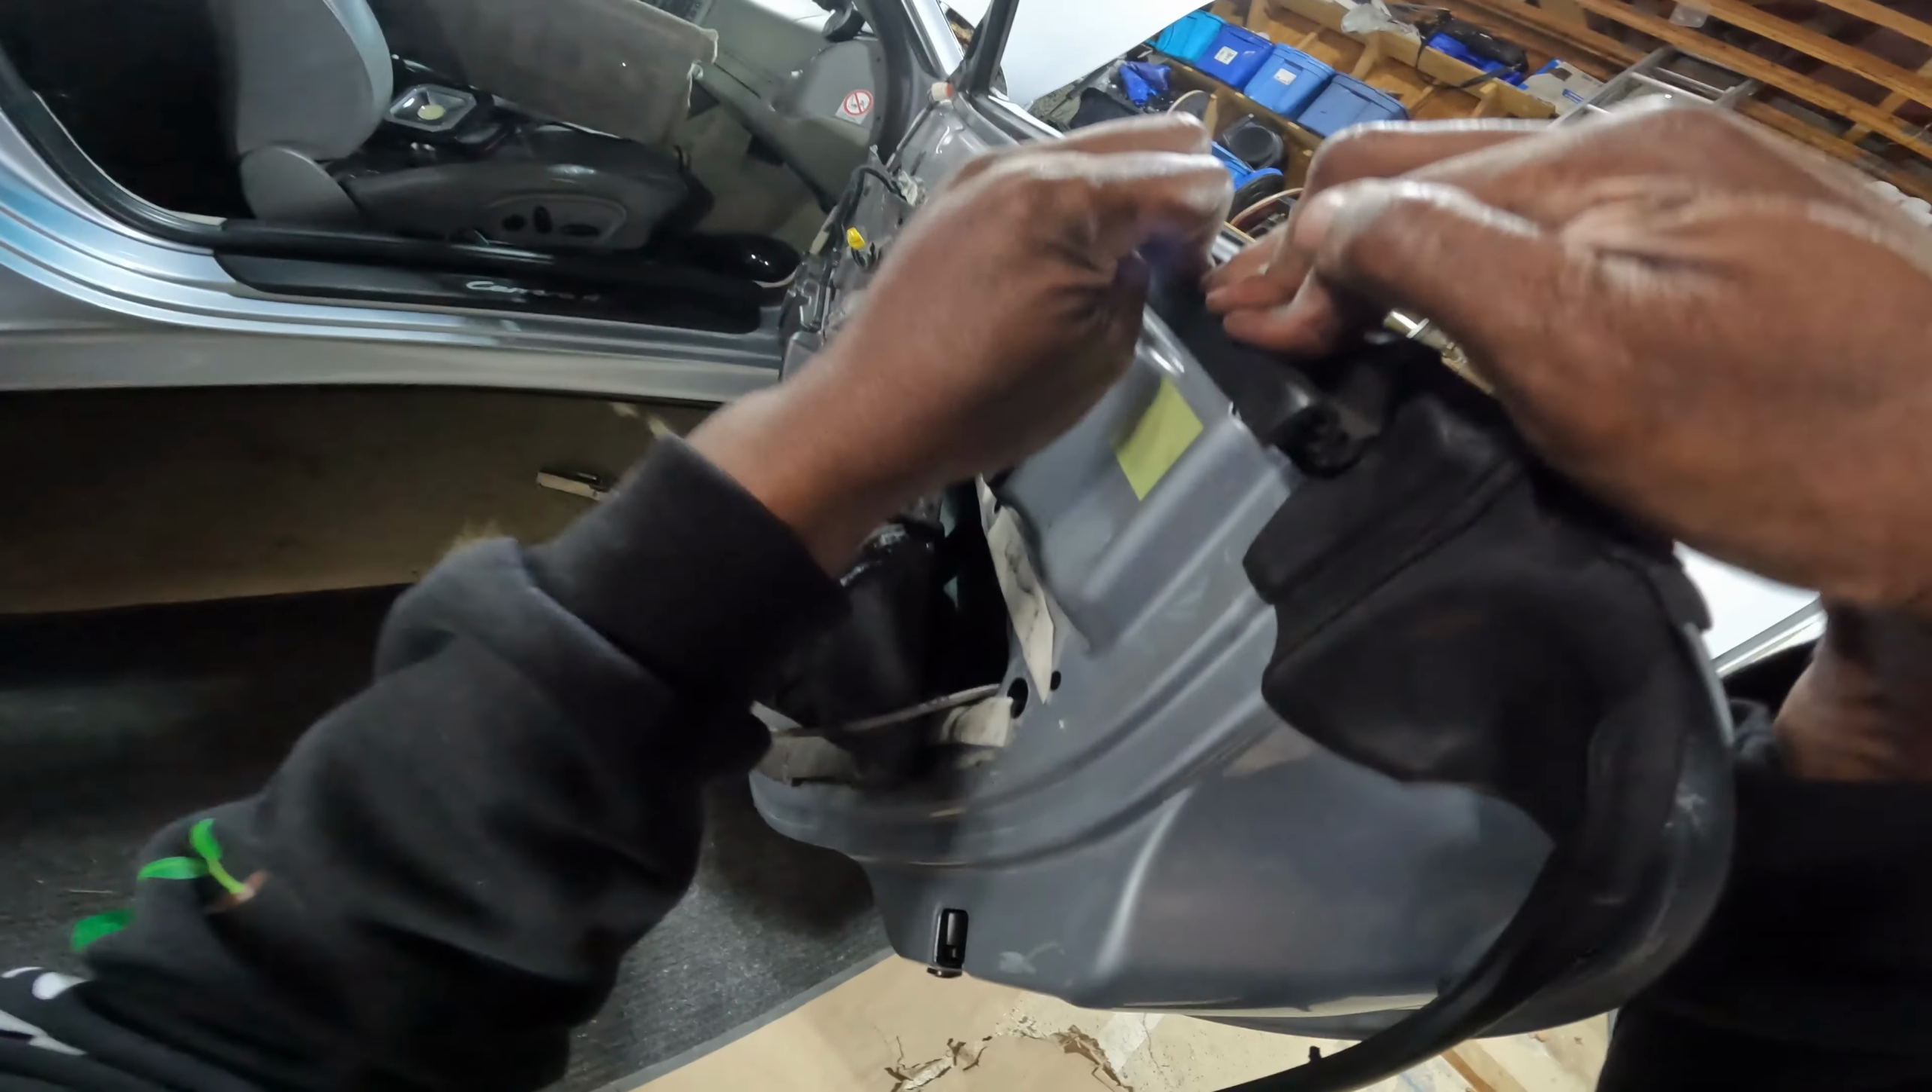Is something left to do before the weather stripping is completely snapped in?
Yes.